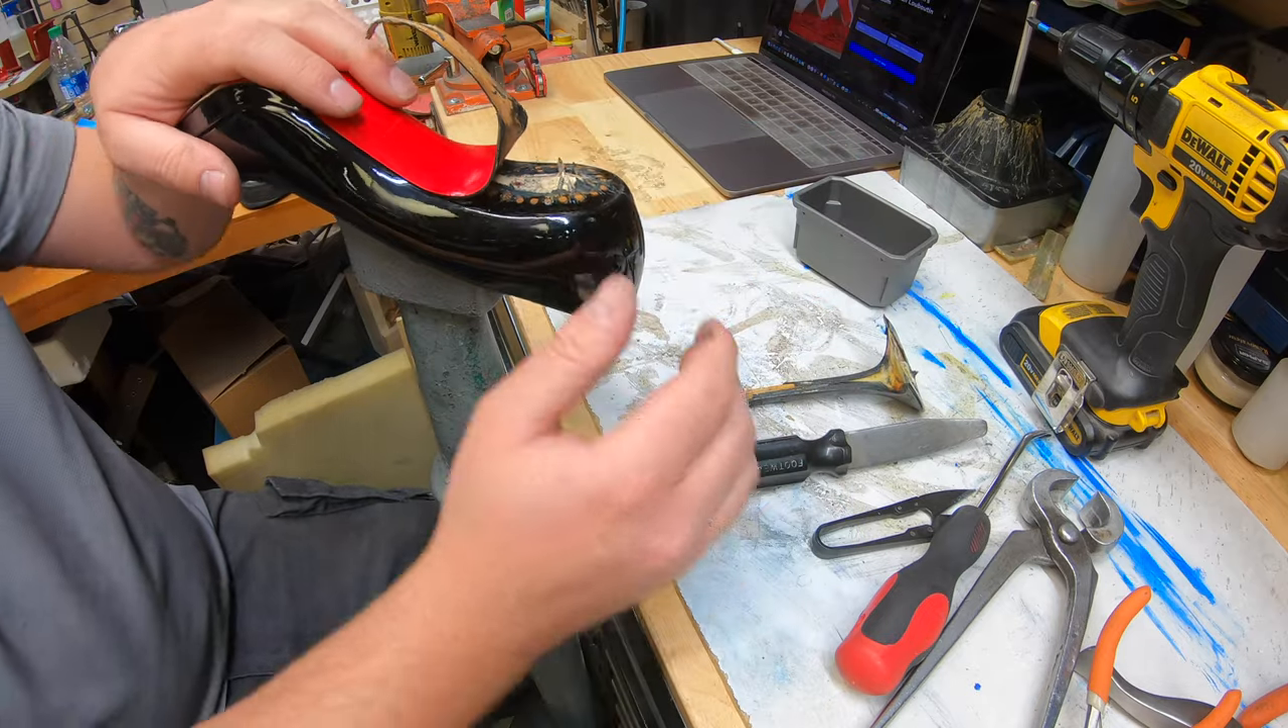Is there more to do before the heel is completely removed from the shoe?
No.